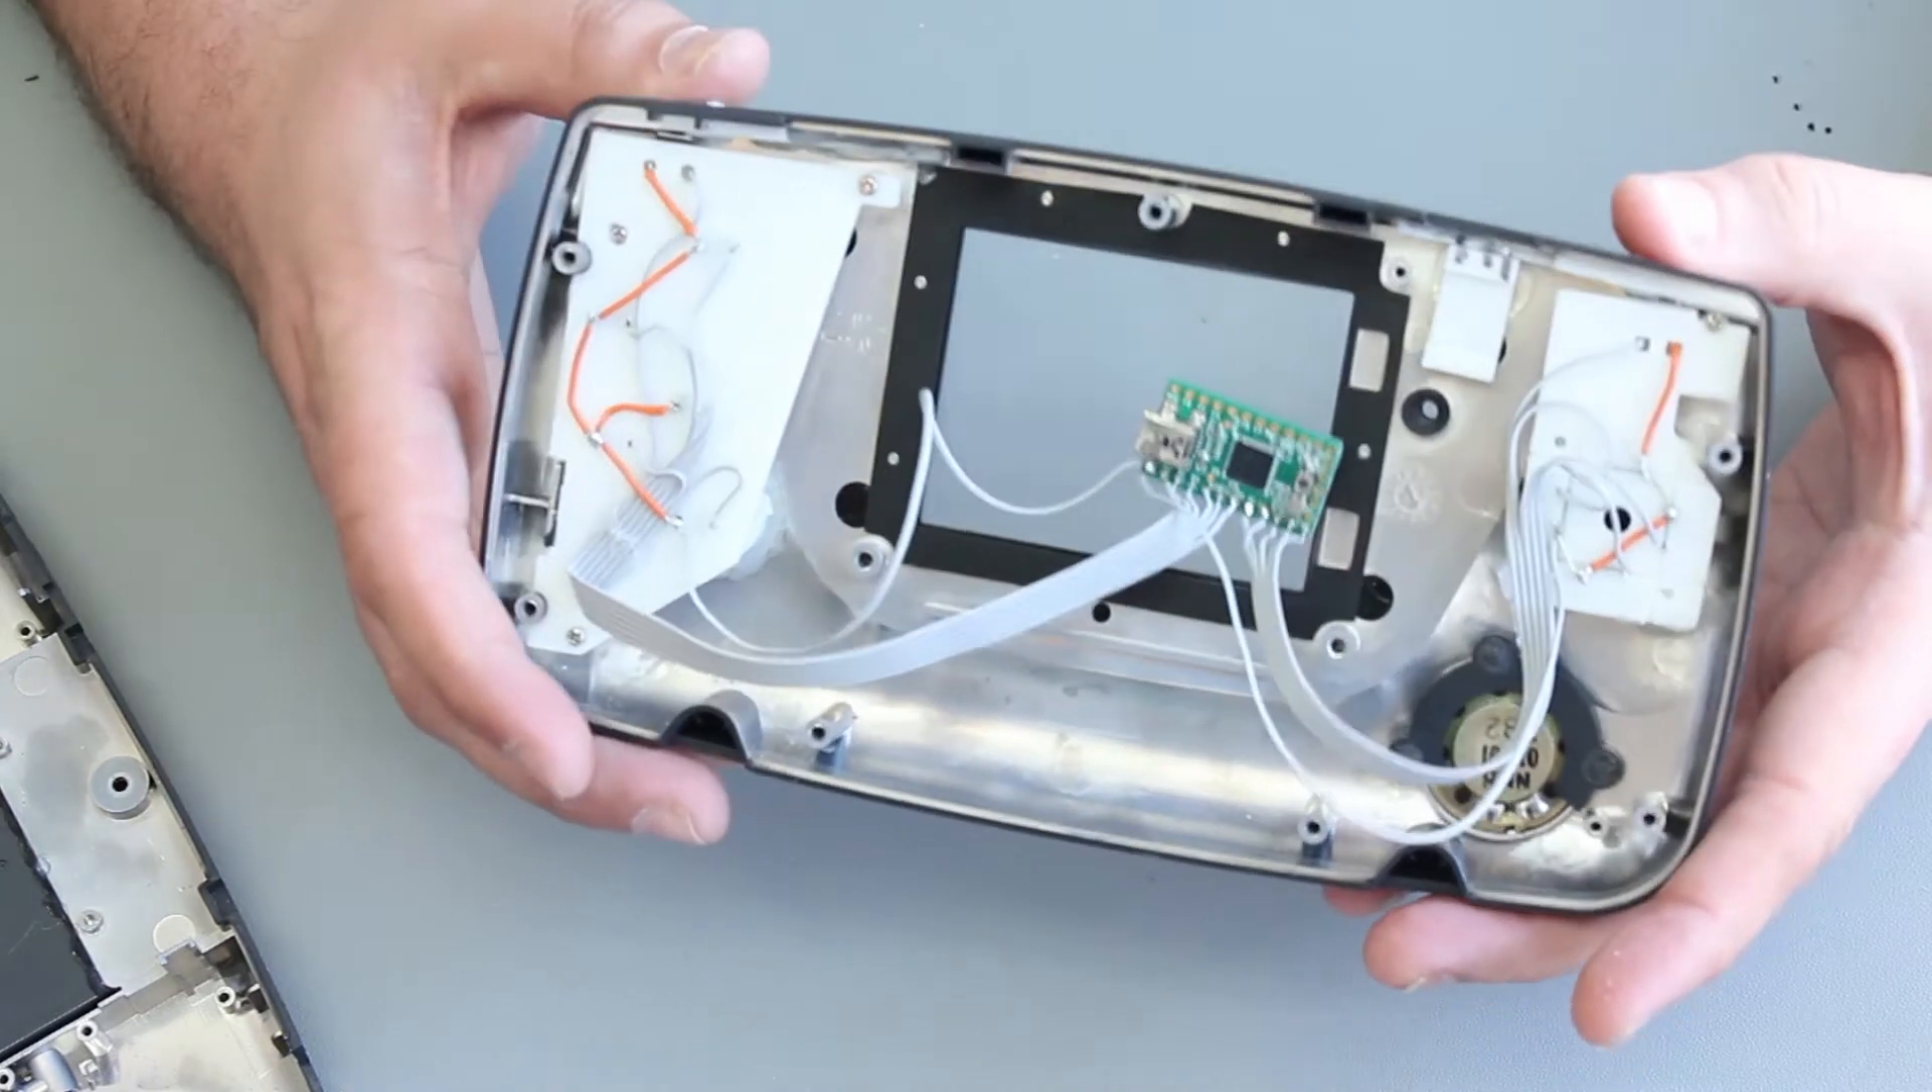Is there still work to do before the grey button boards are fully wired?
No.